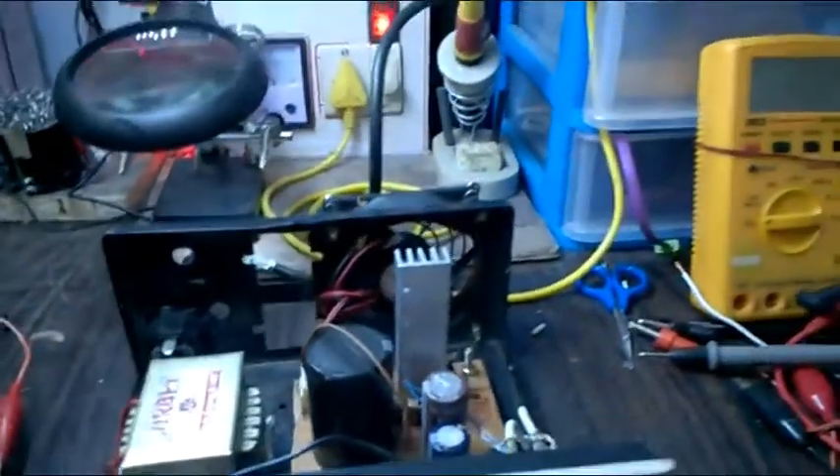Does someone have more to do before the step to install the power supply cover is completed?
Yes.